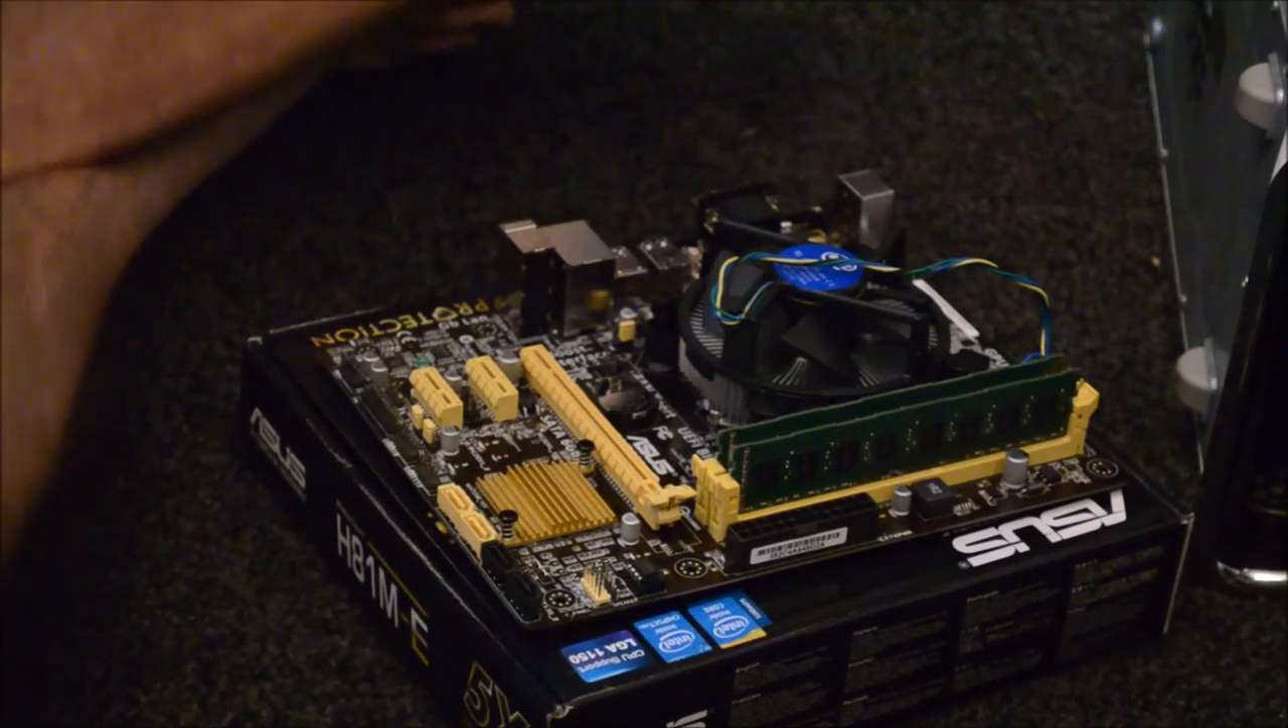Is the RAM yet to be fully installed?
No.